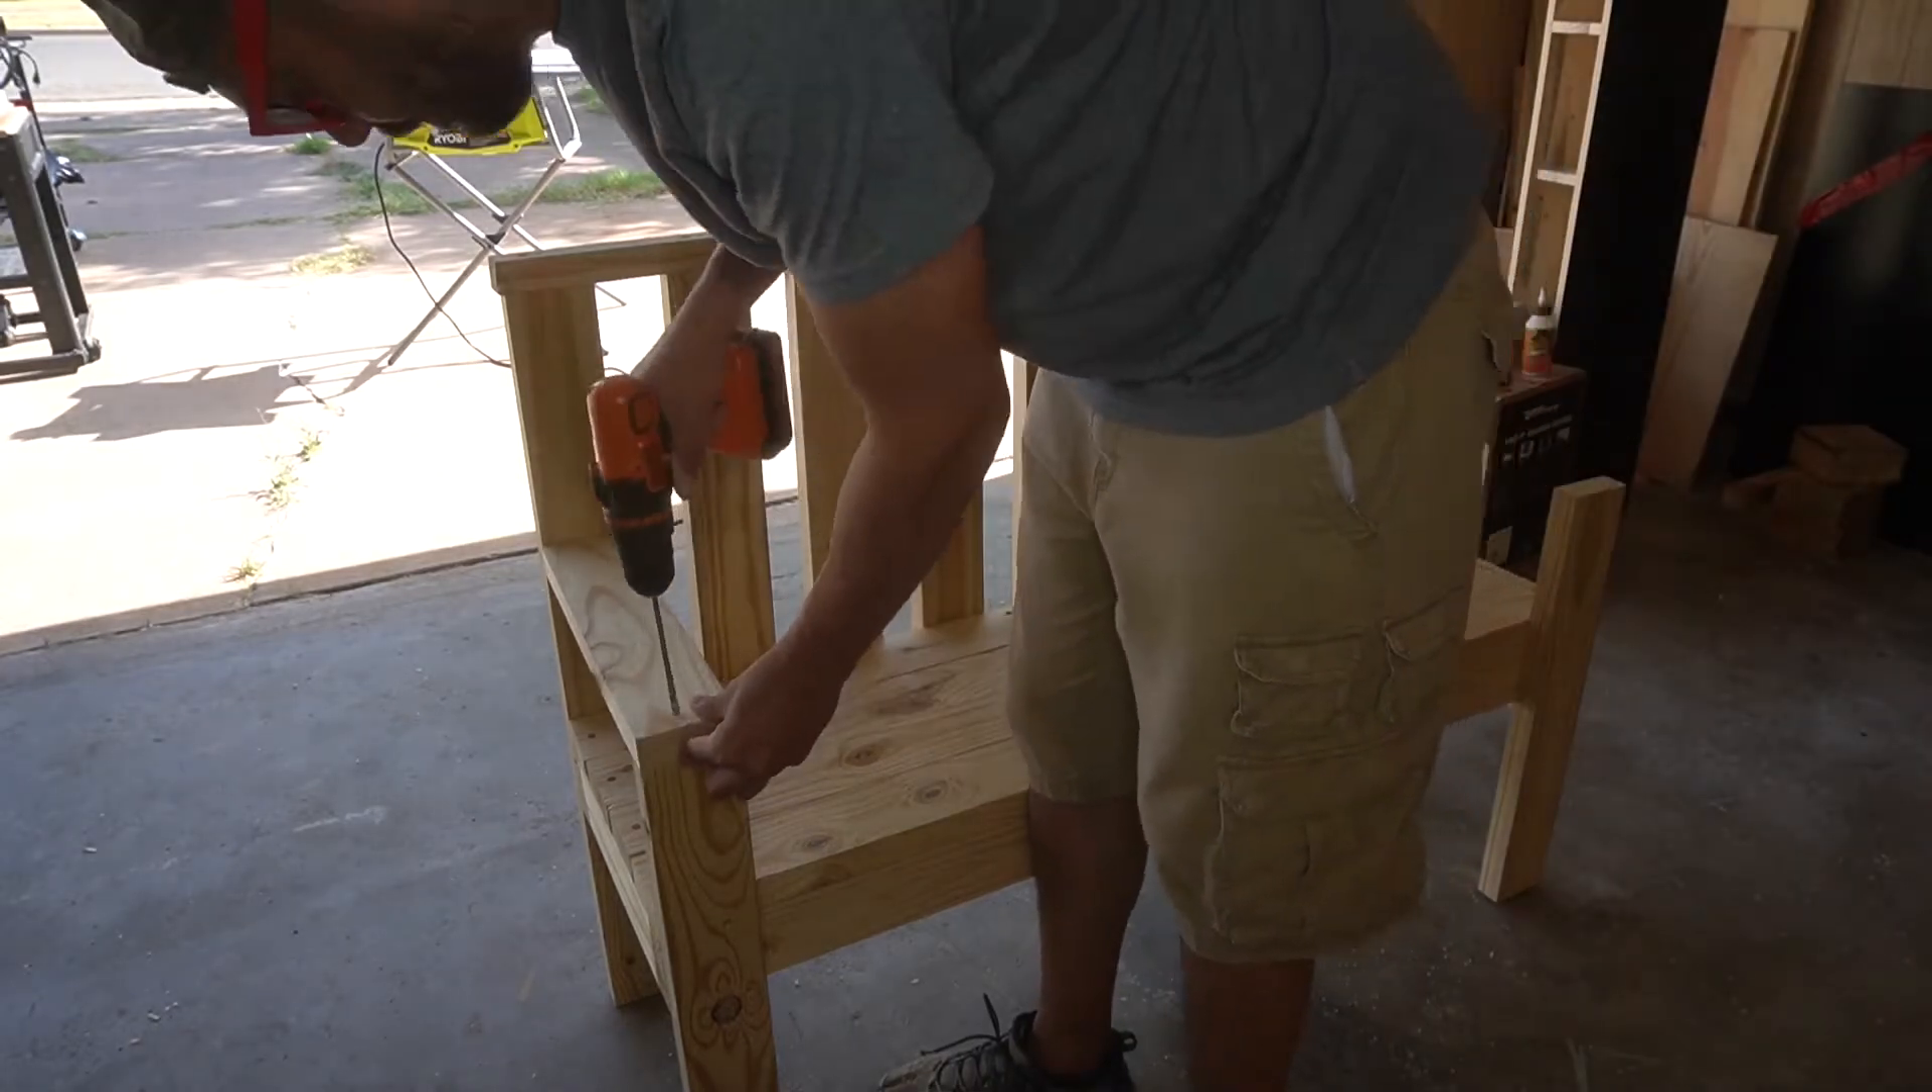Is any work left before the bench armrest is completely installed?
Yes.